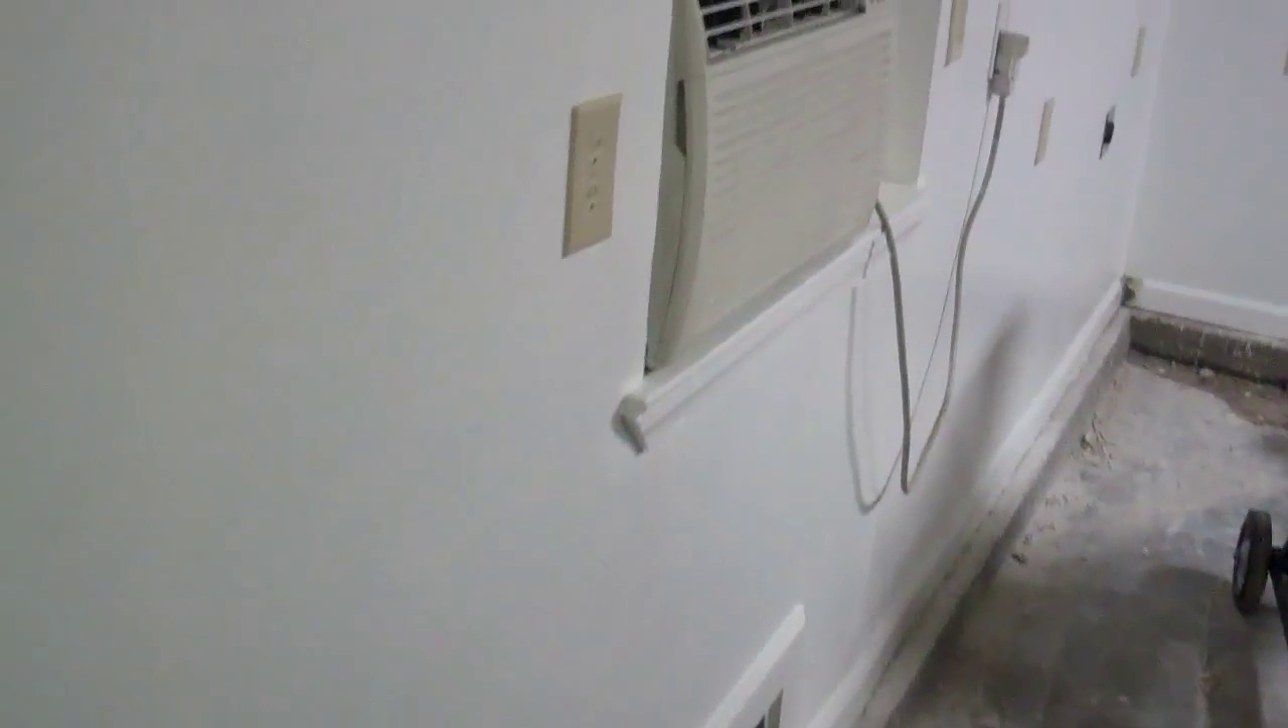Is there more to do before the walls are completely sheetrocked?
No.